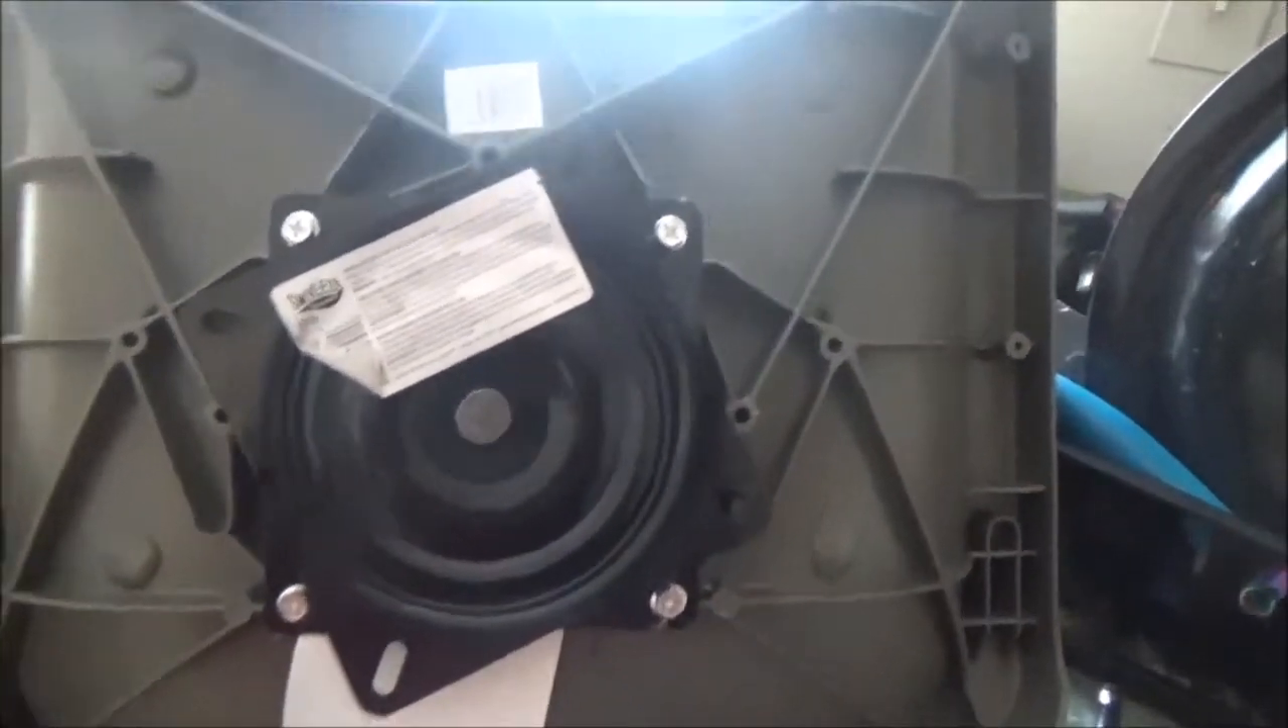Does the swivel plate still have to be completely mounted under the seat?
No.